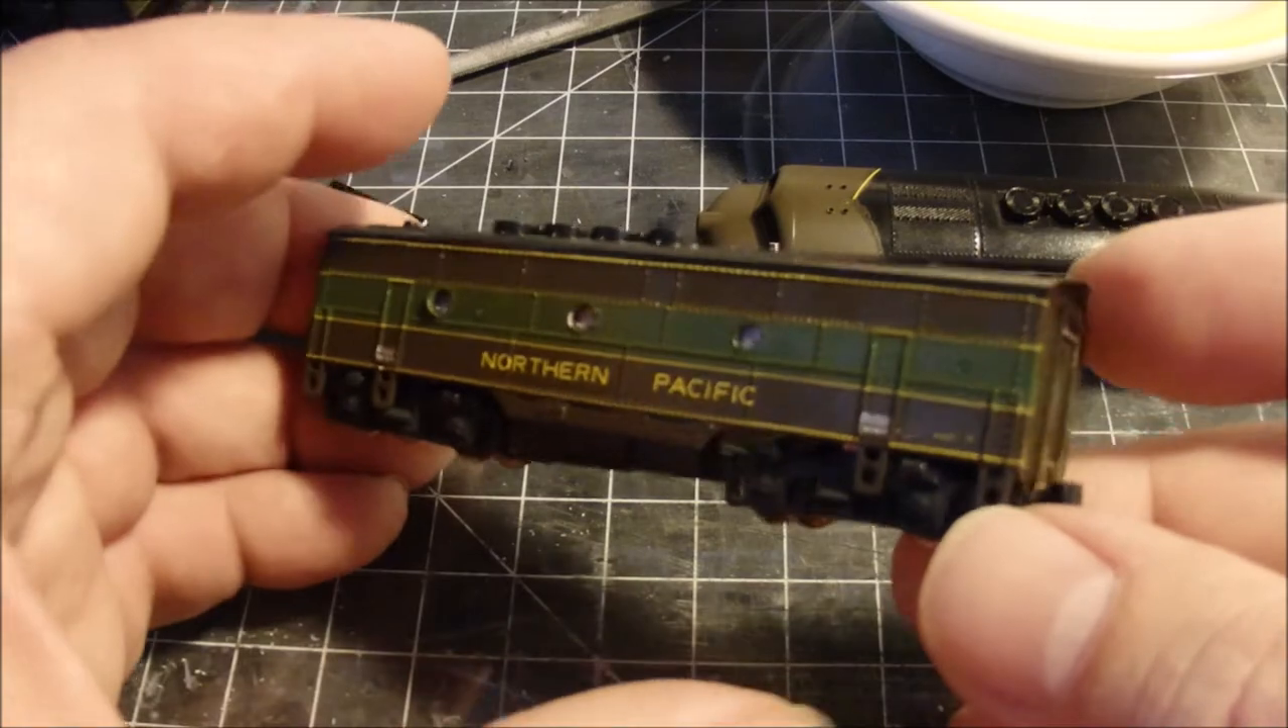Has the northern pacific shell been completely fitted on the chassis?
Yes.